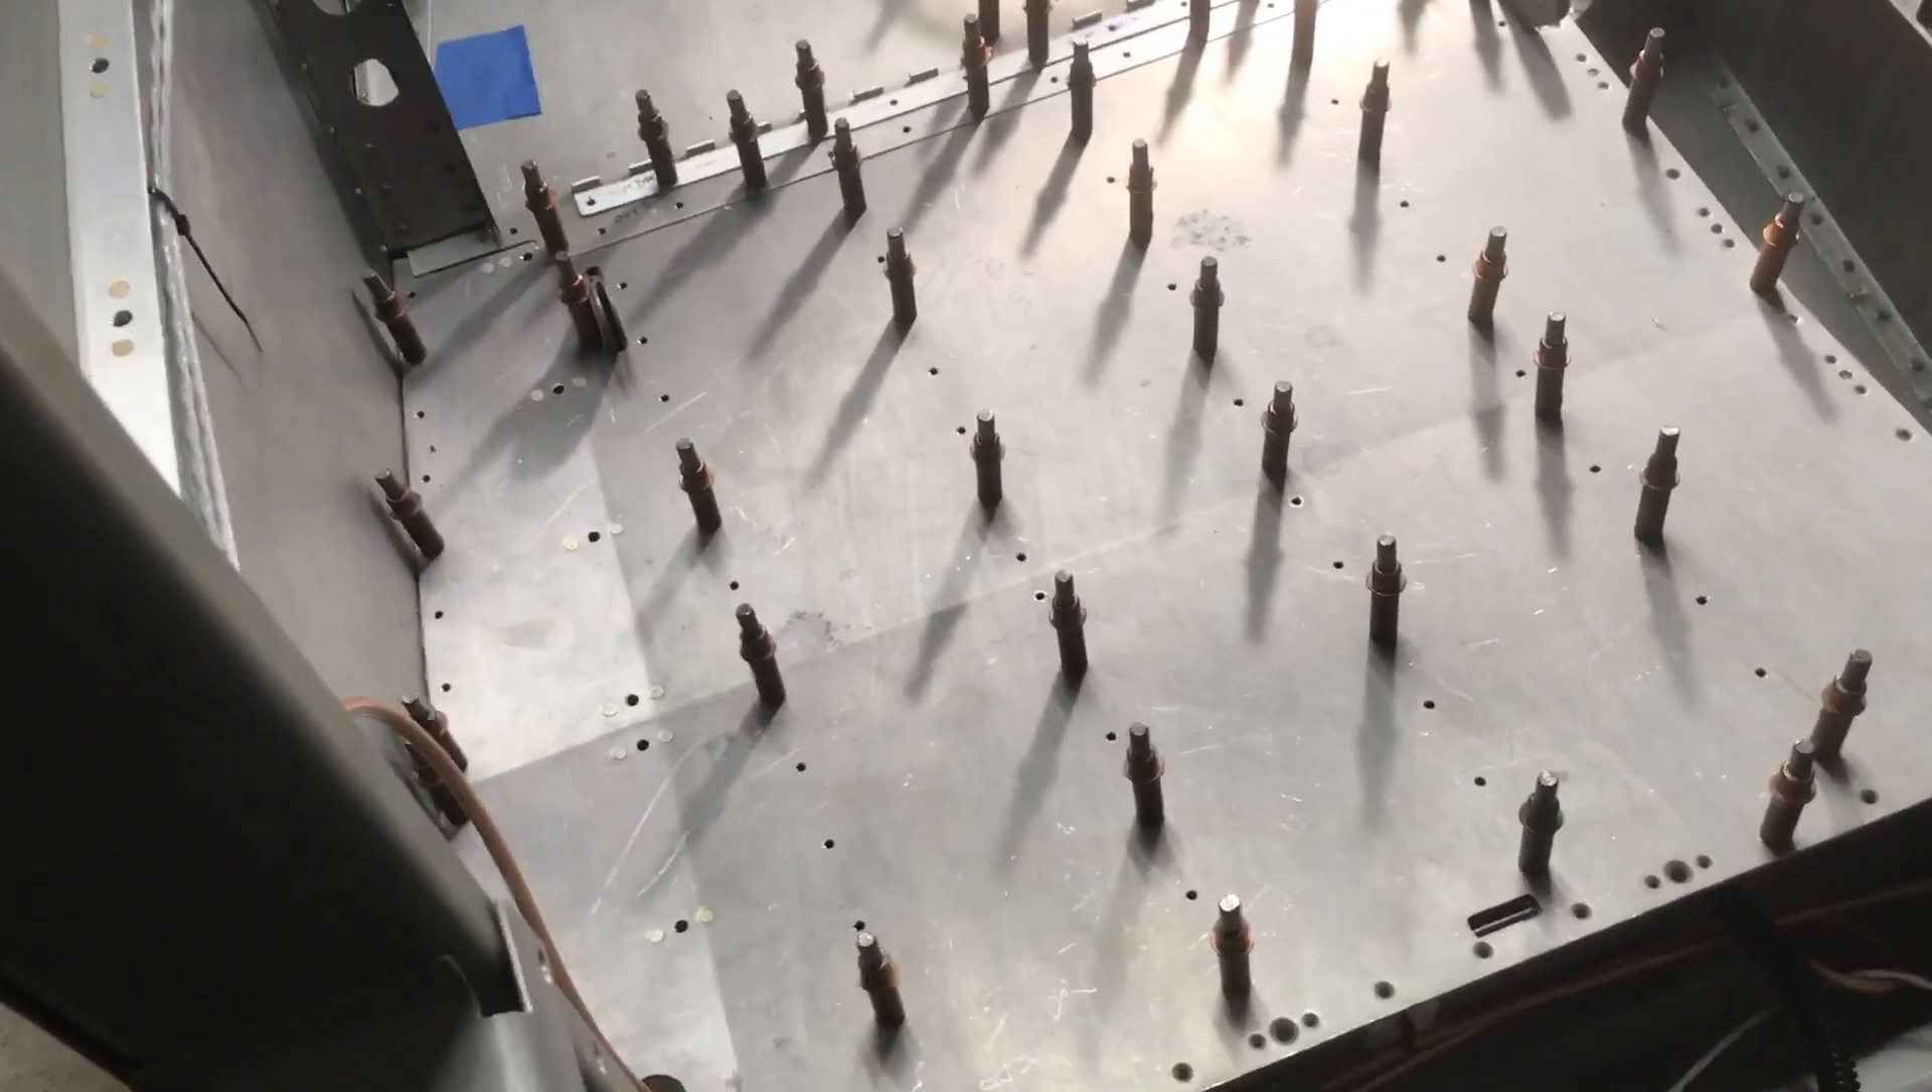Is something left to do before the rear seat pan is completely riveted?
Yes.